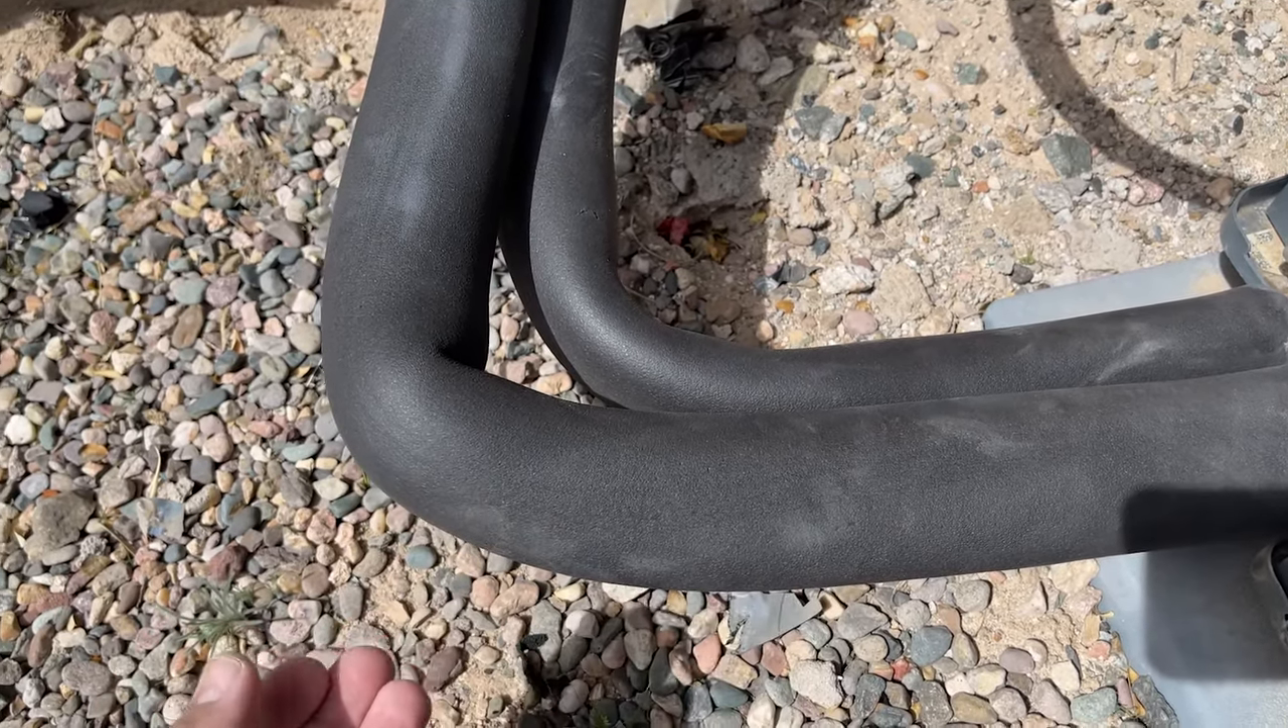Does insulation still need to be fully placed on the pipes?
No.